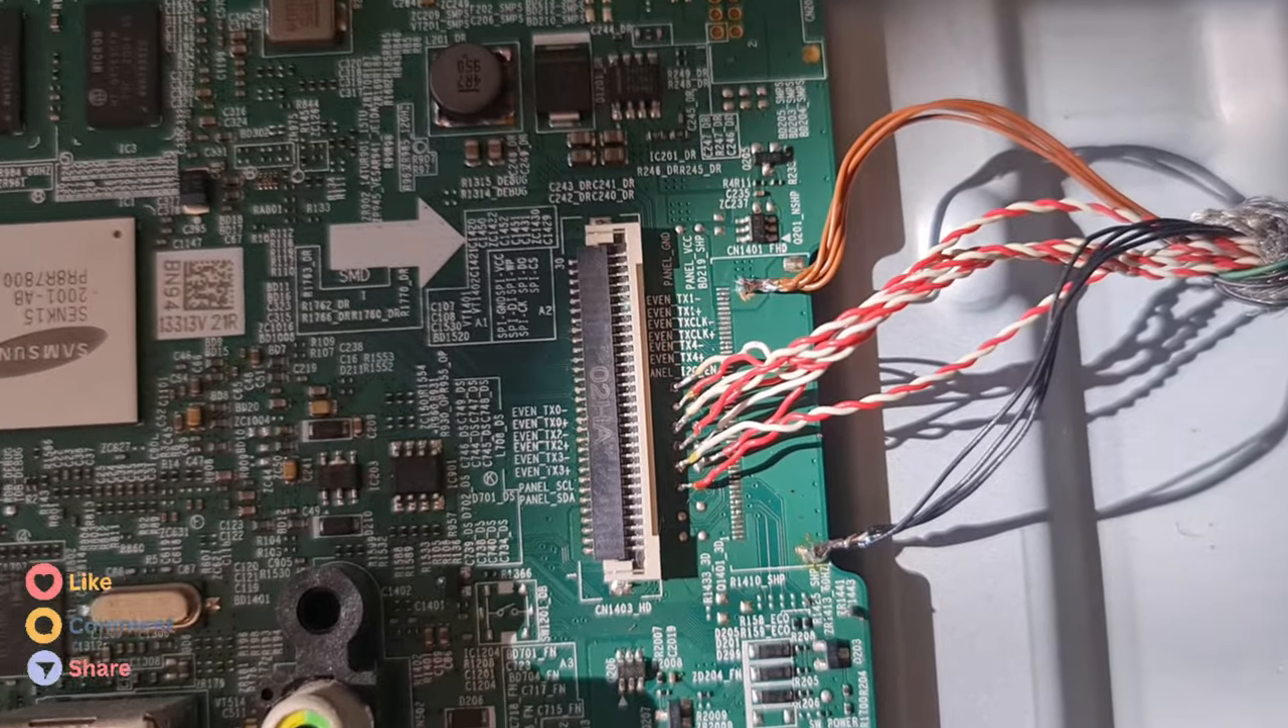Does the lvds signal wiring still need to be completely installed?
No.